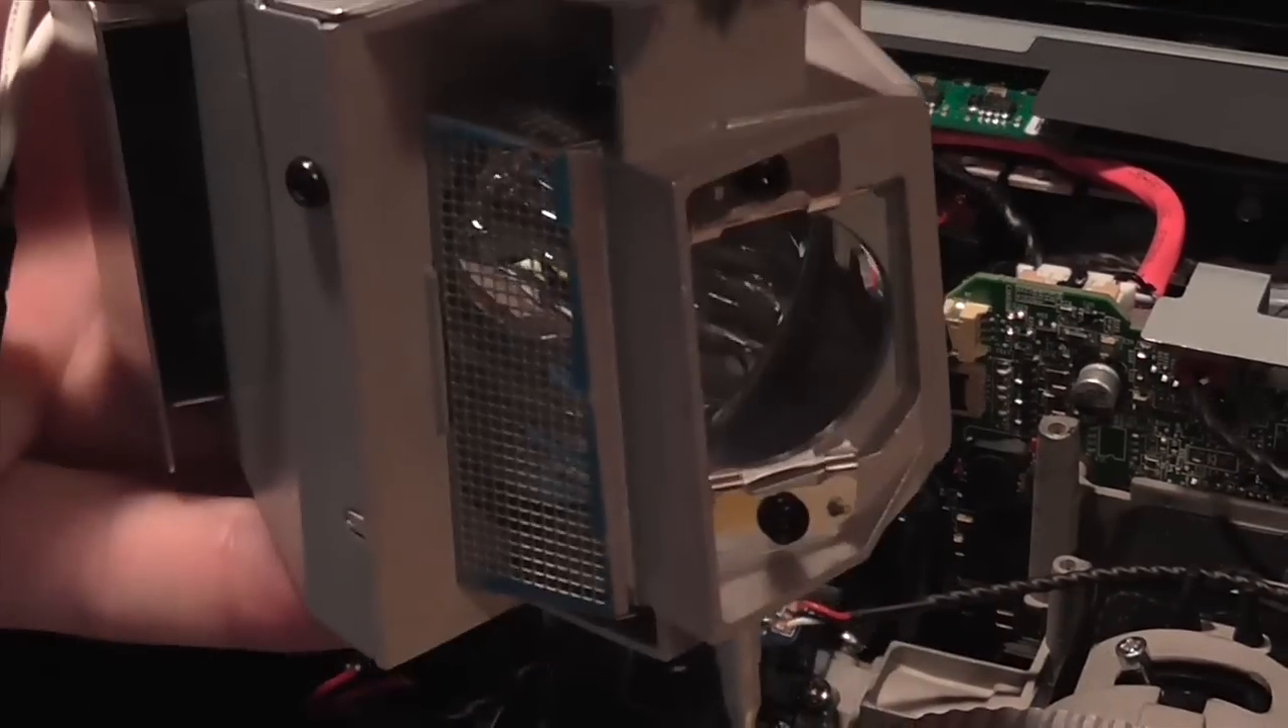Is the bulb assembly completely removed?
Yes.